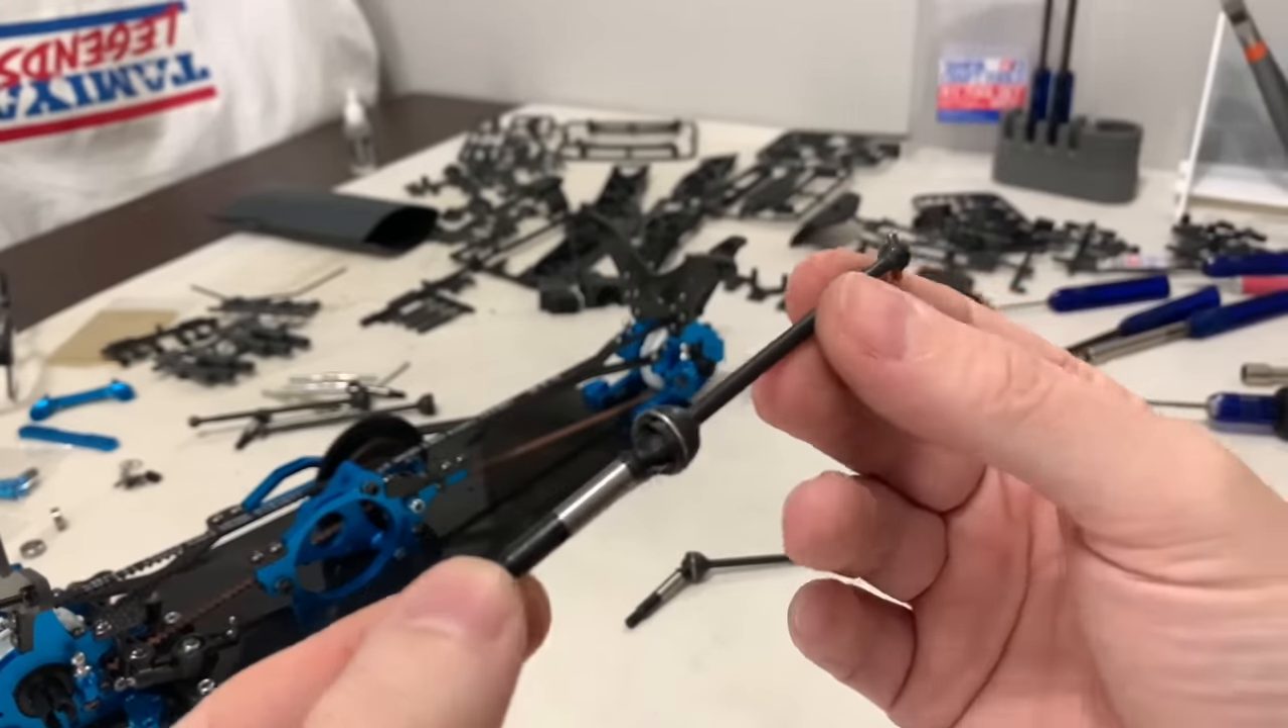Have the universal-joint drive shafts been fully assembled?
Yes.